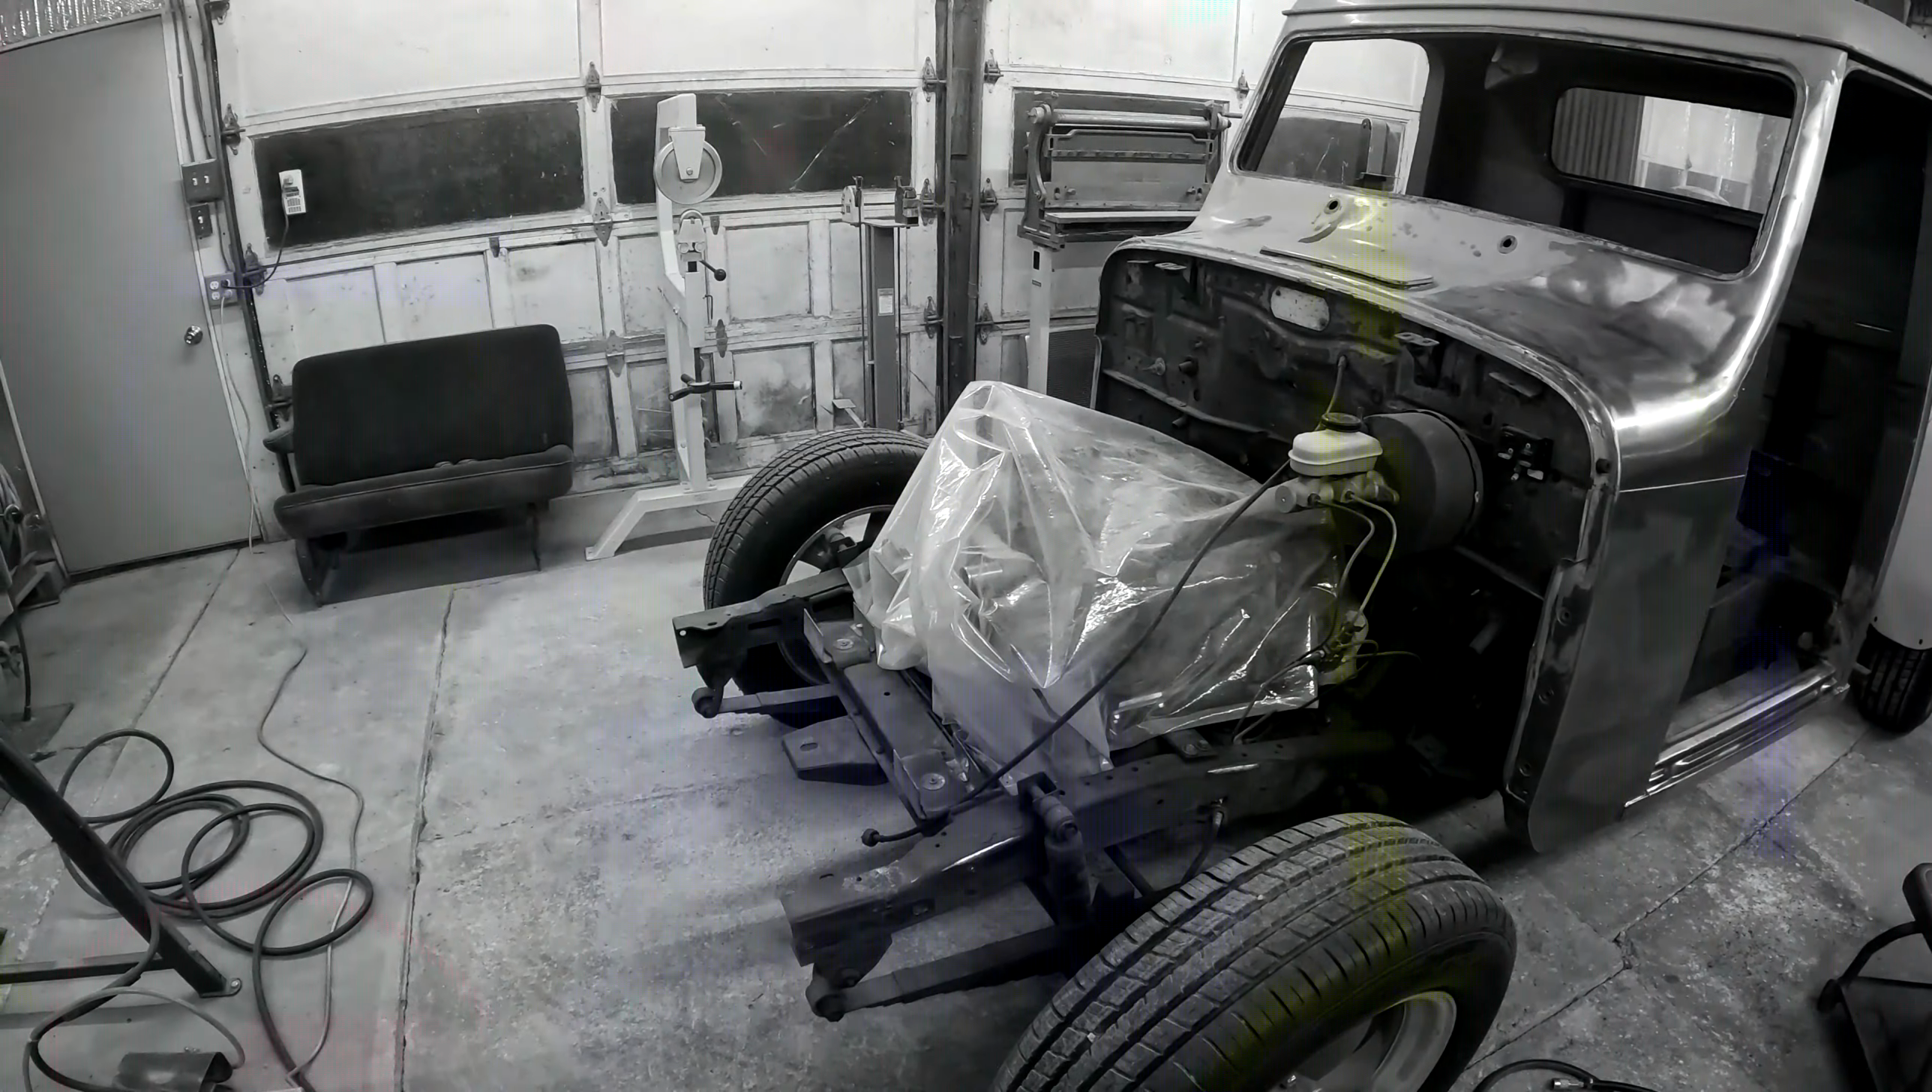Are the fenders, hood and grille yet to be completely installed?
Yes.